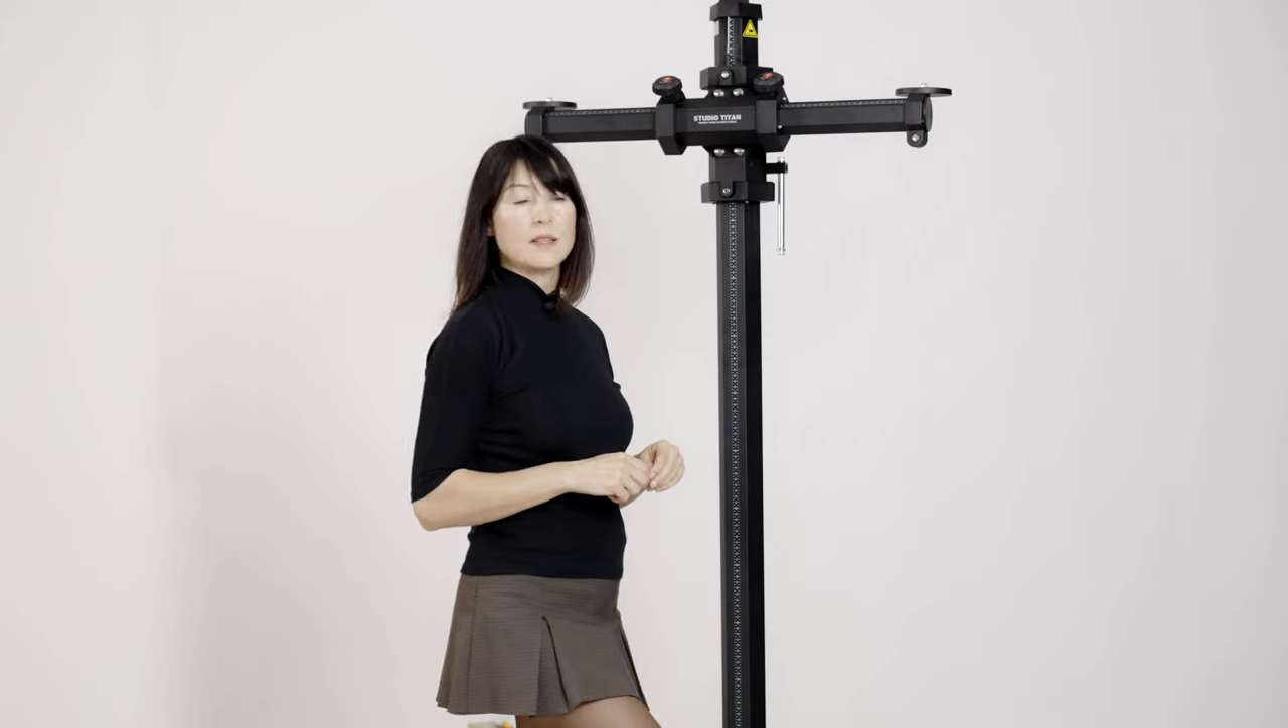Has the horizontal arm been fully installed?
Yes.